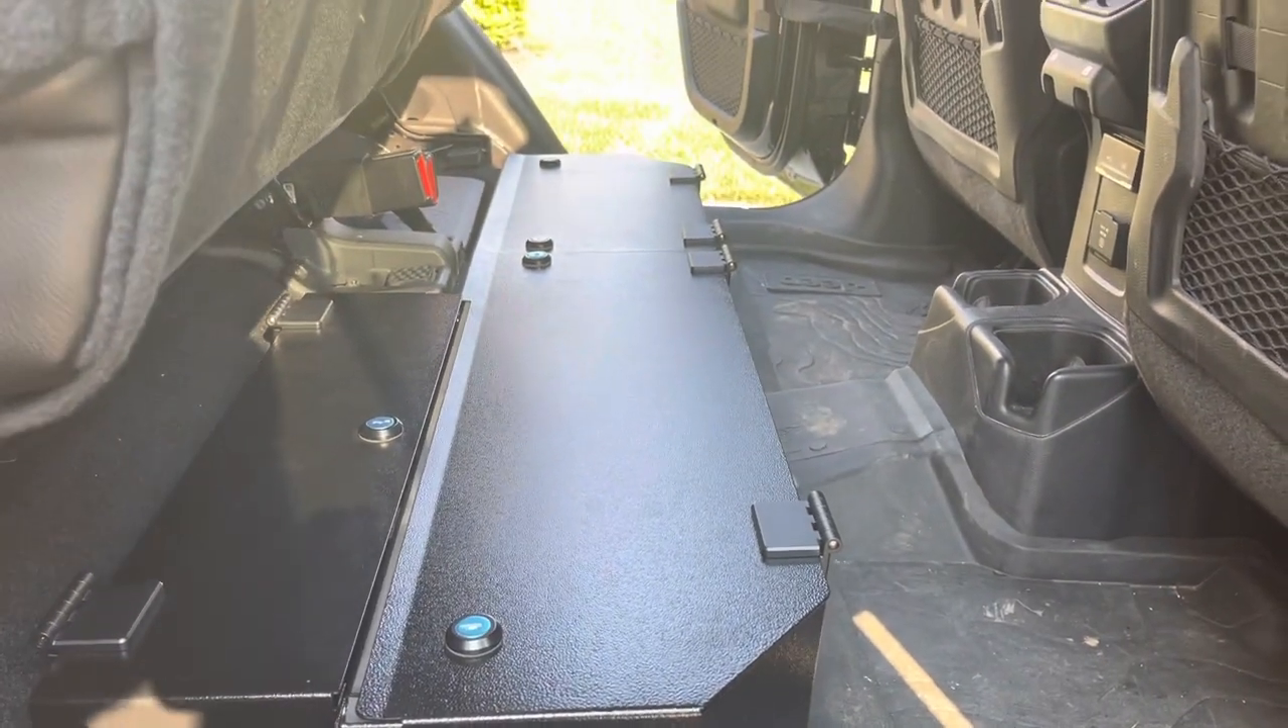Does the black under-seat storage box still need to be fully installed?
No.